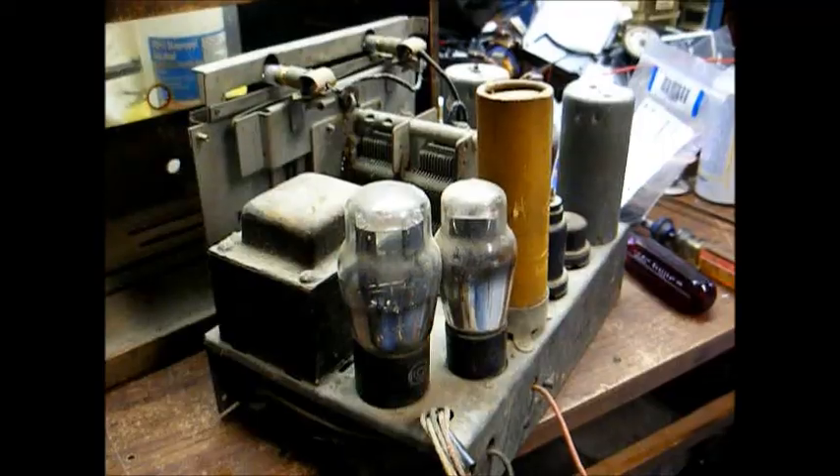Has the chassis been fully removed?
Yes.